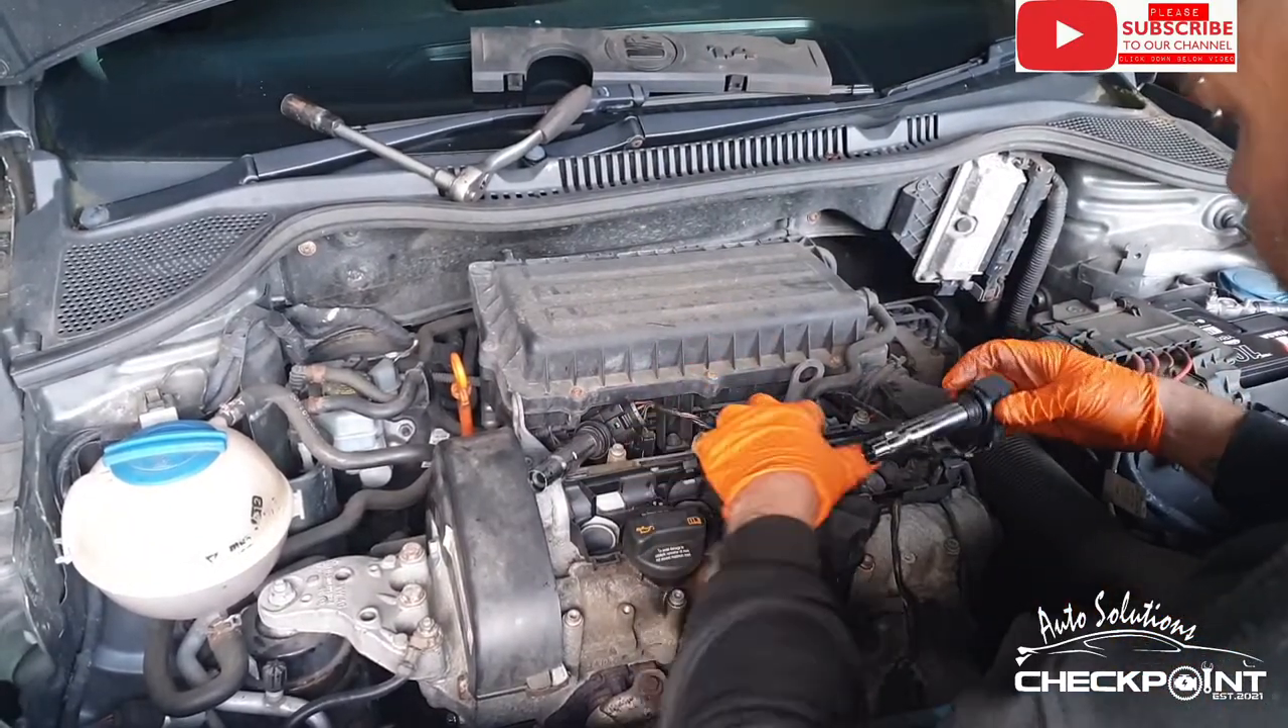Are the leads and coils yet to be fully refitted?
Yes.